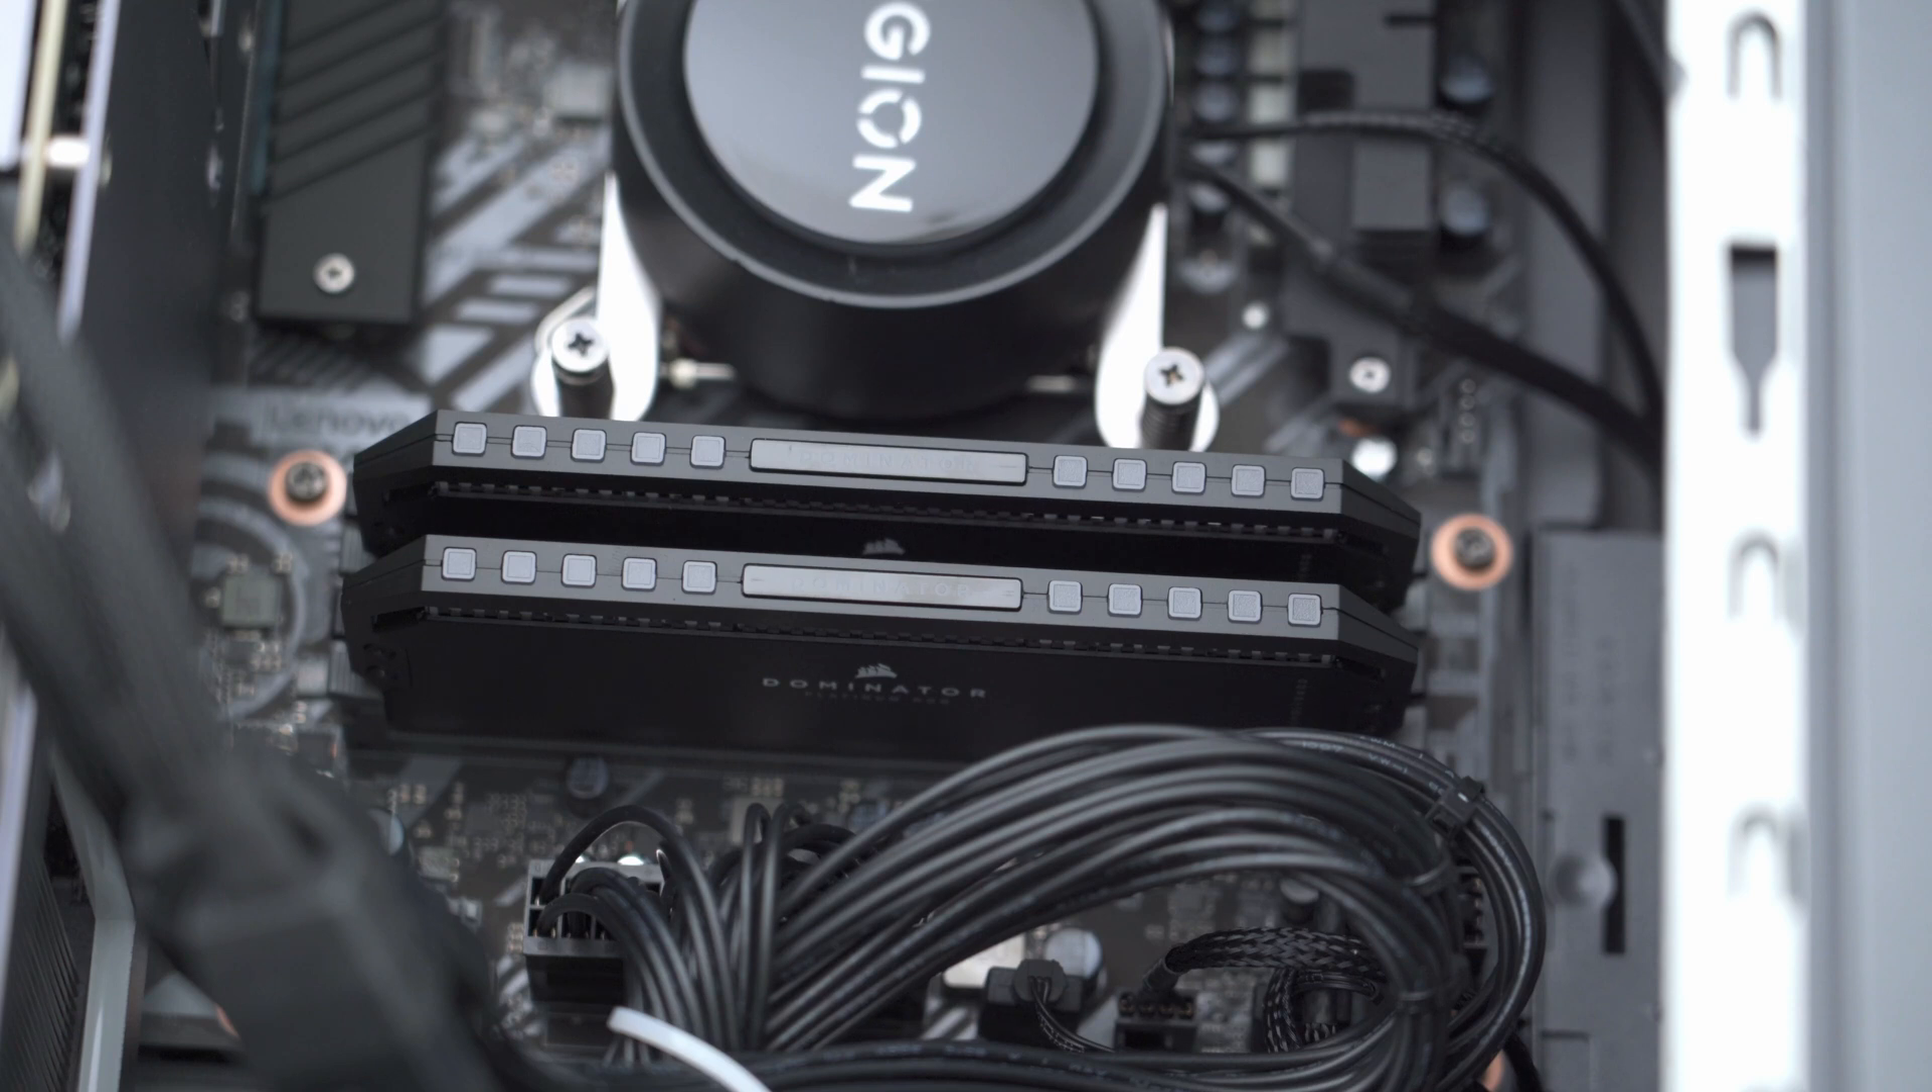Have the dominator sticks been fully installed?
Yes.